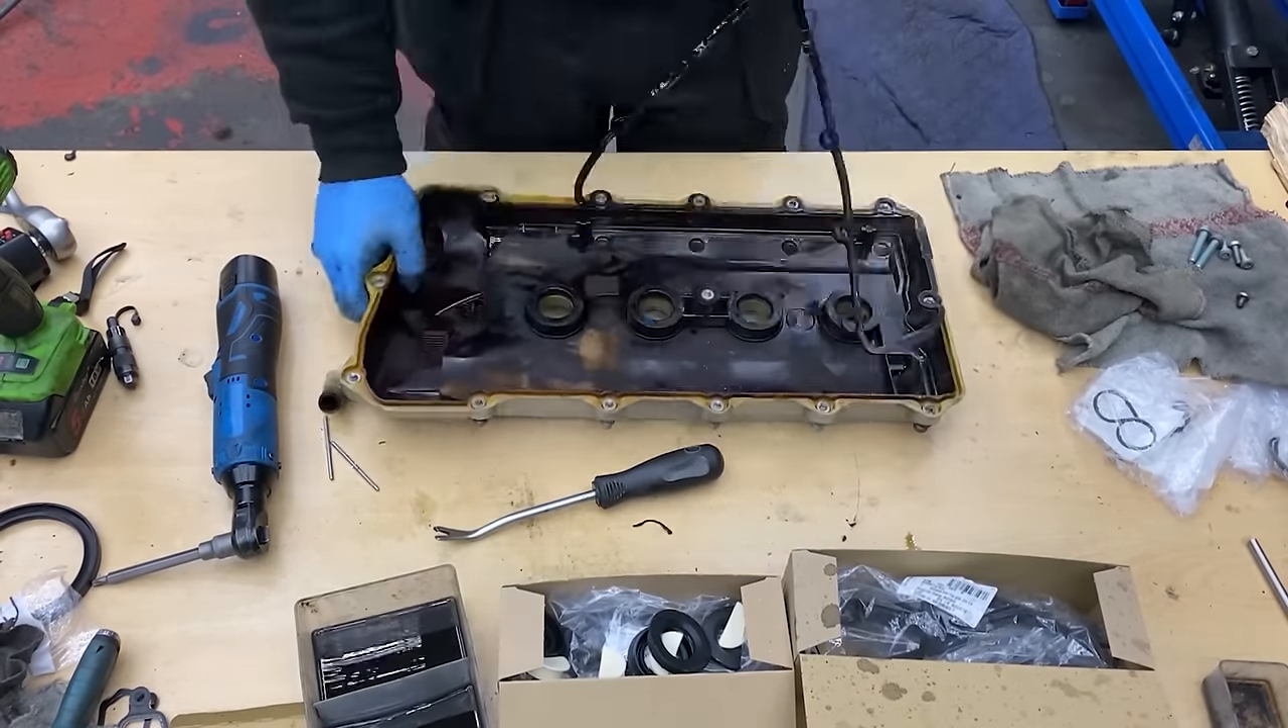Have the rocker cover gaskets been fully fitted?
No.